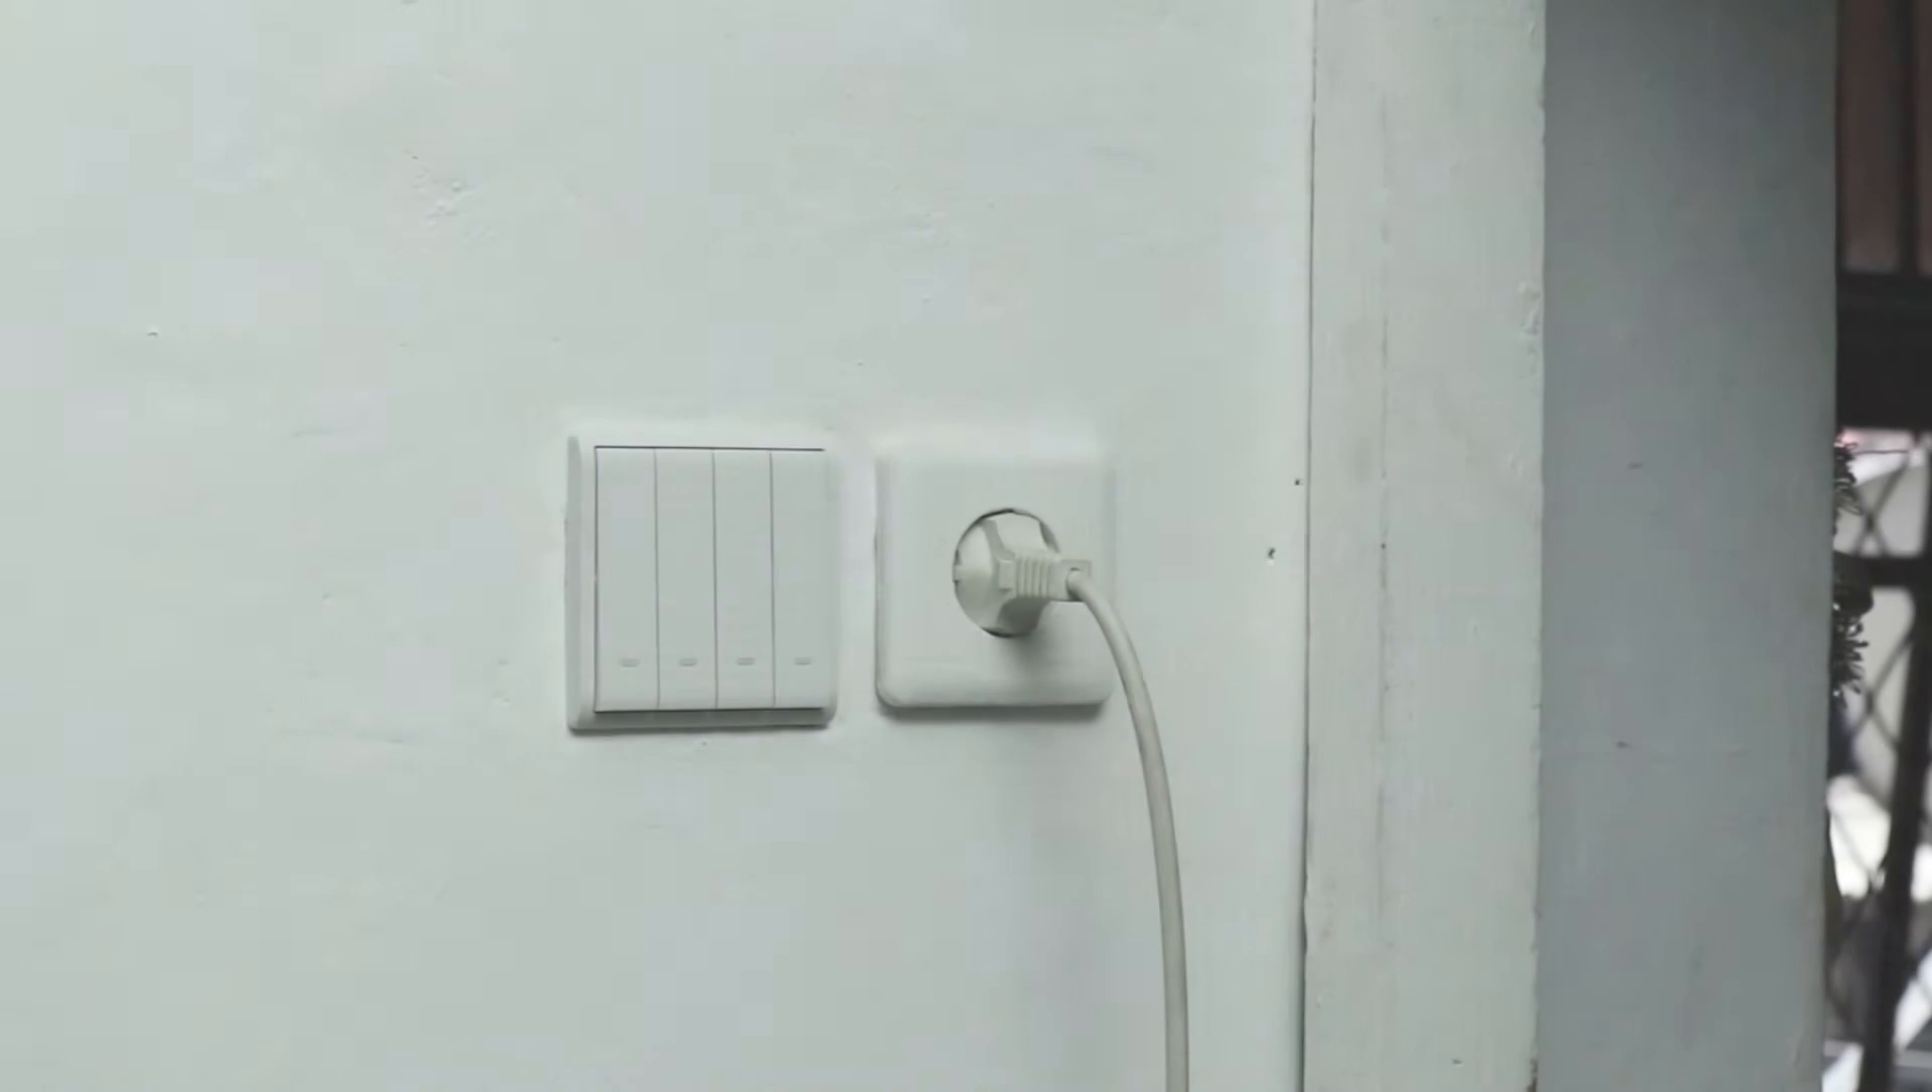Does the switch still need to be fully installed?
No.